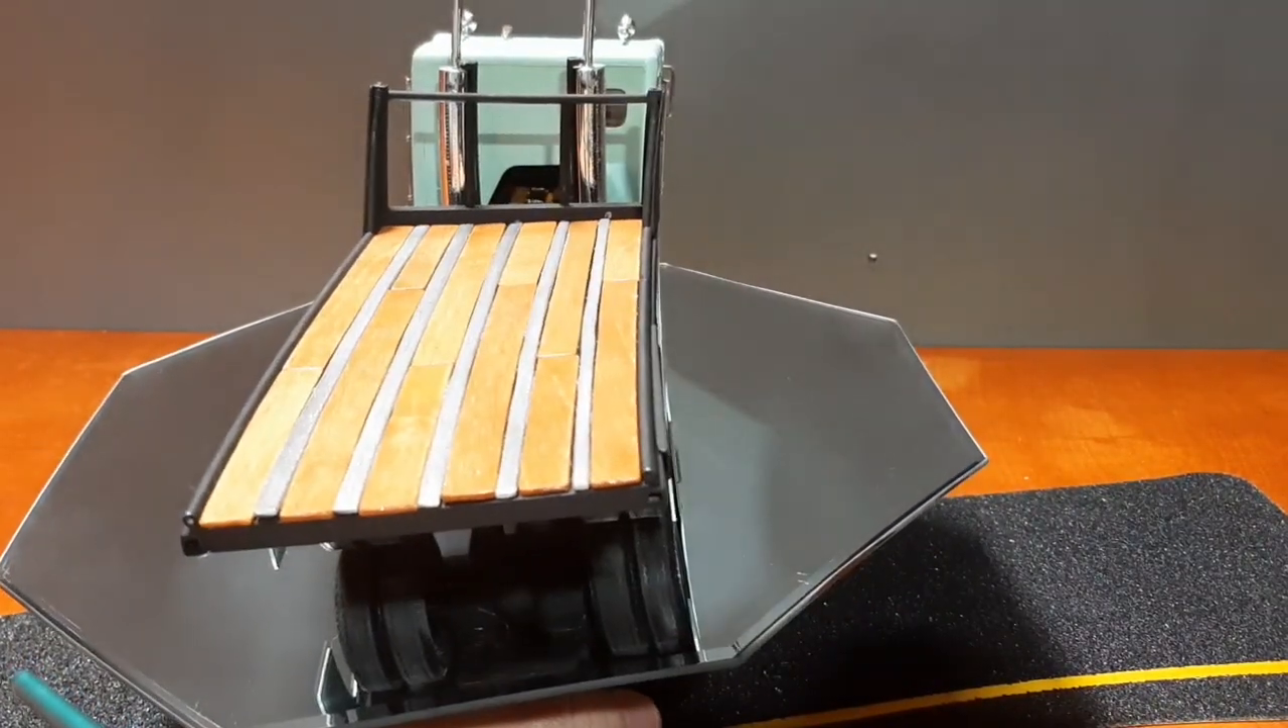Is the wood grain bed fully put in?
Yes.